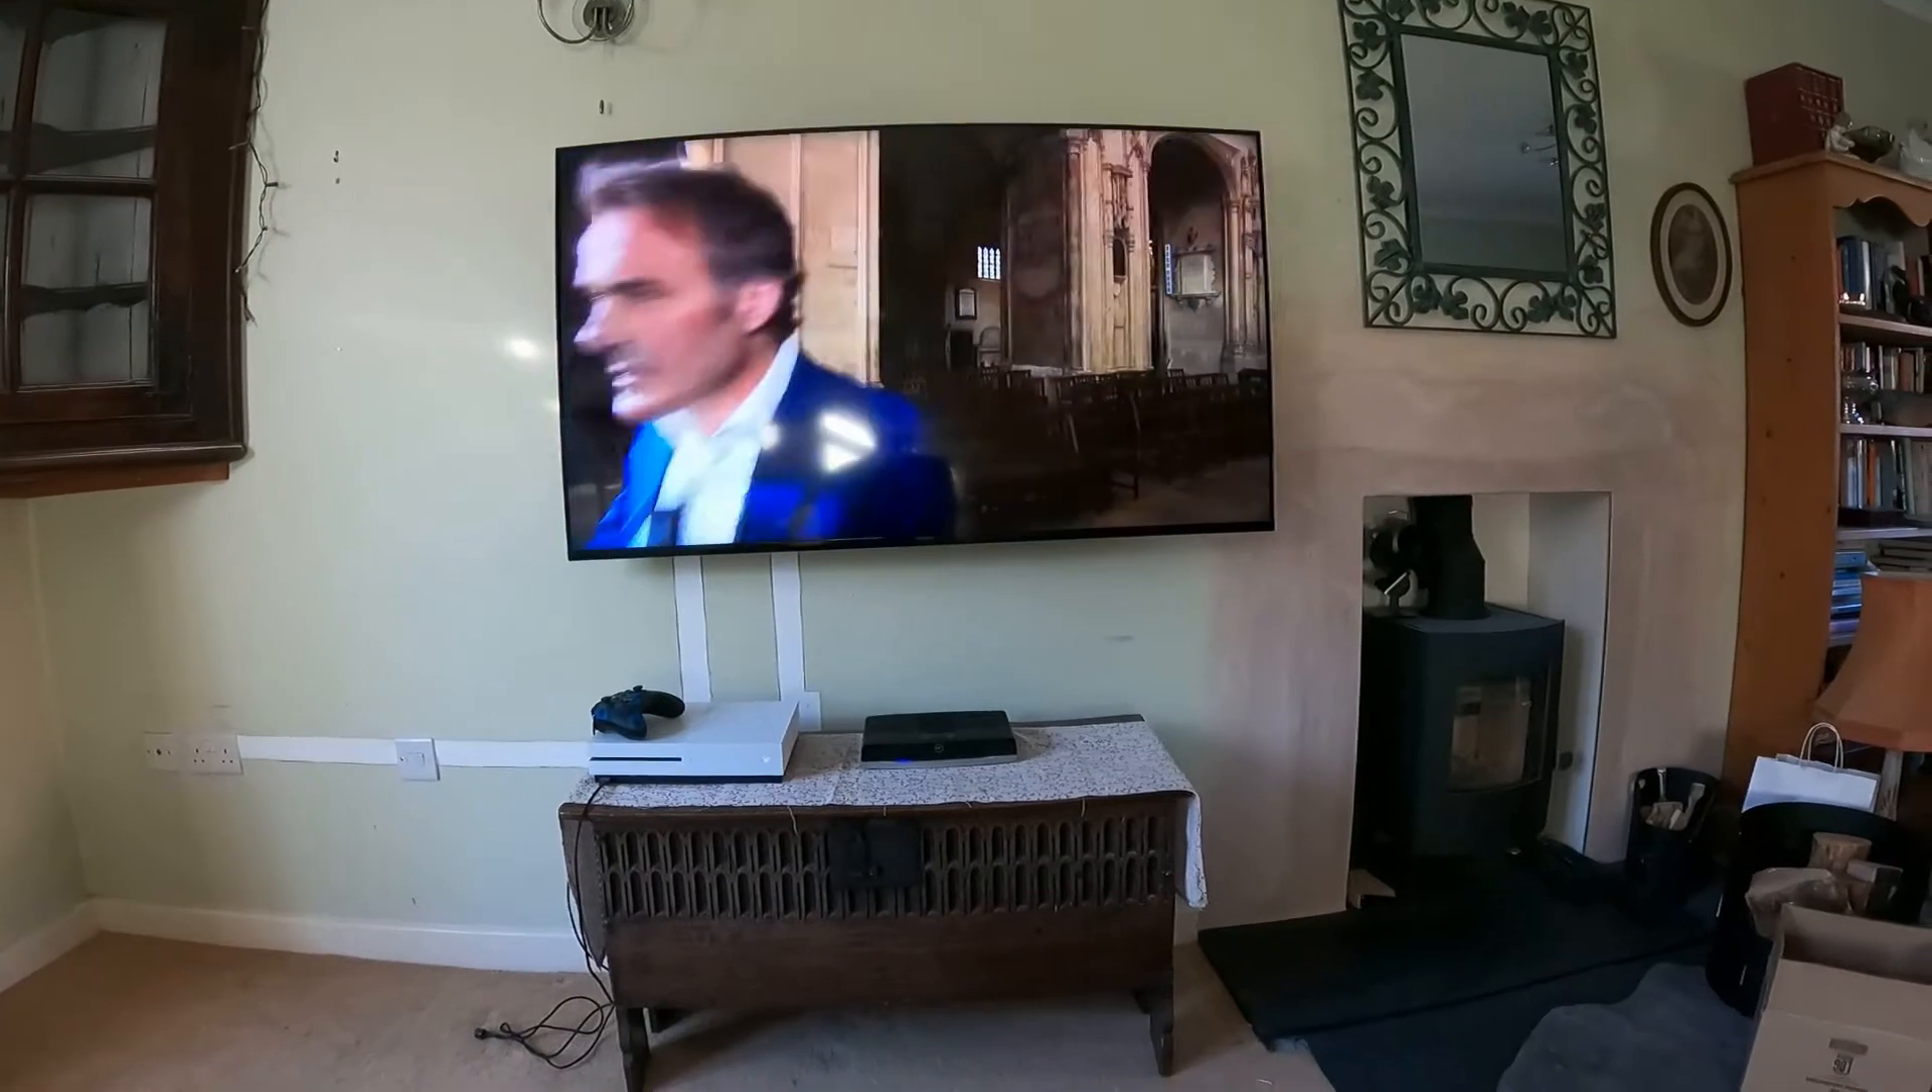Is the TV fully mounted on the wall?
Yes.